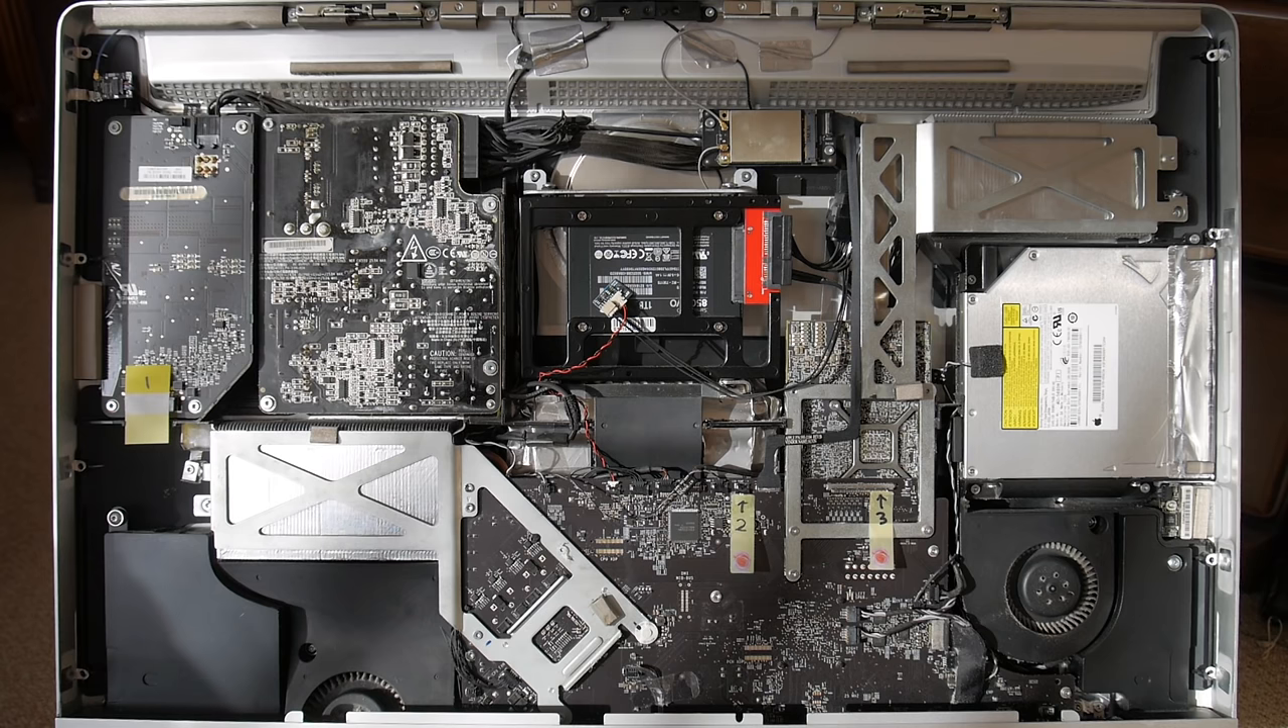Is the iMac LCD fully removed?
Yes.